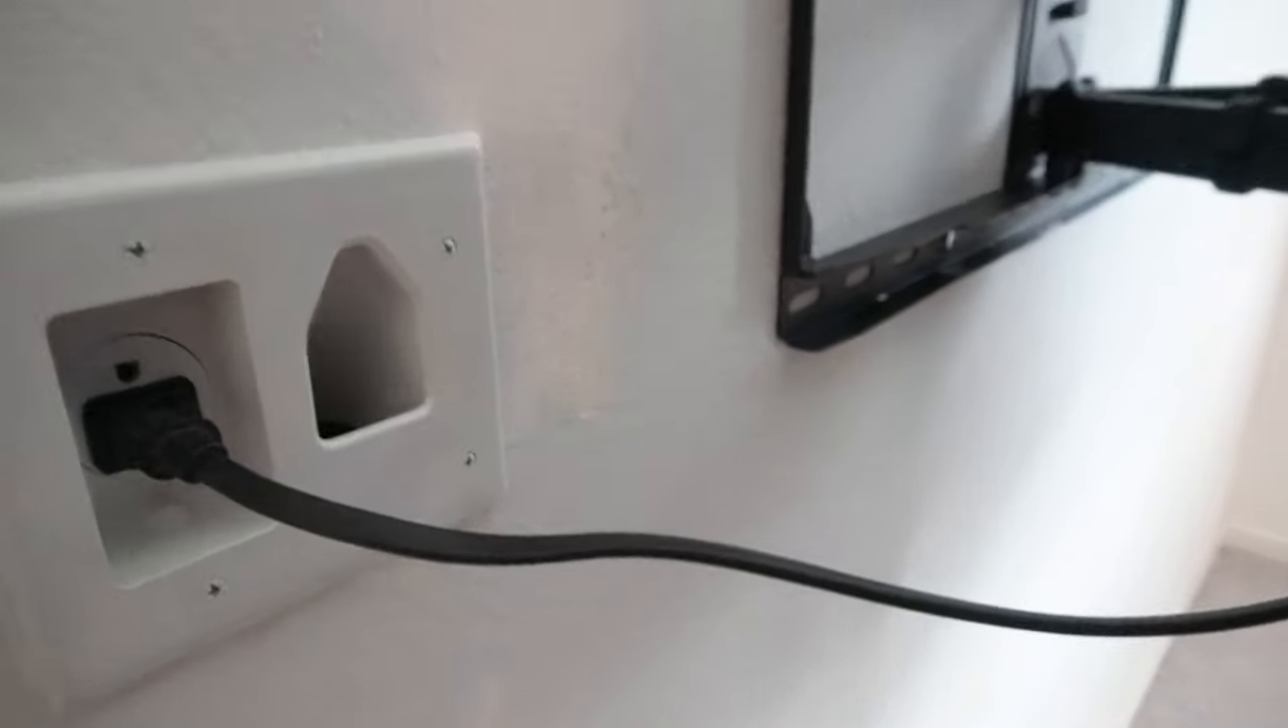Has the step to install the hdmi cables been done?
No.